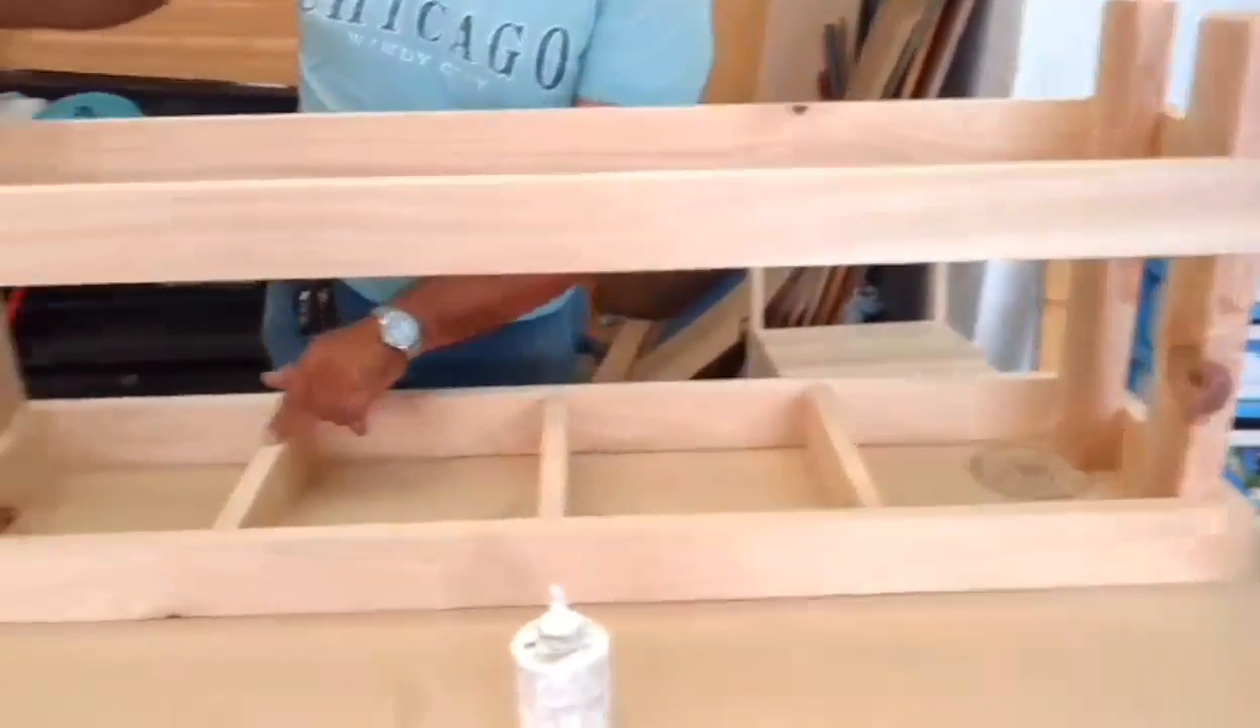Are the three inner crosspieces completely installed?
Yes.